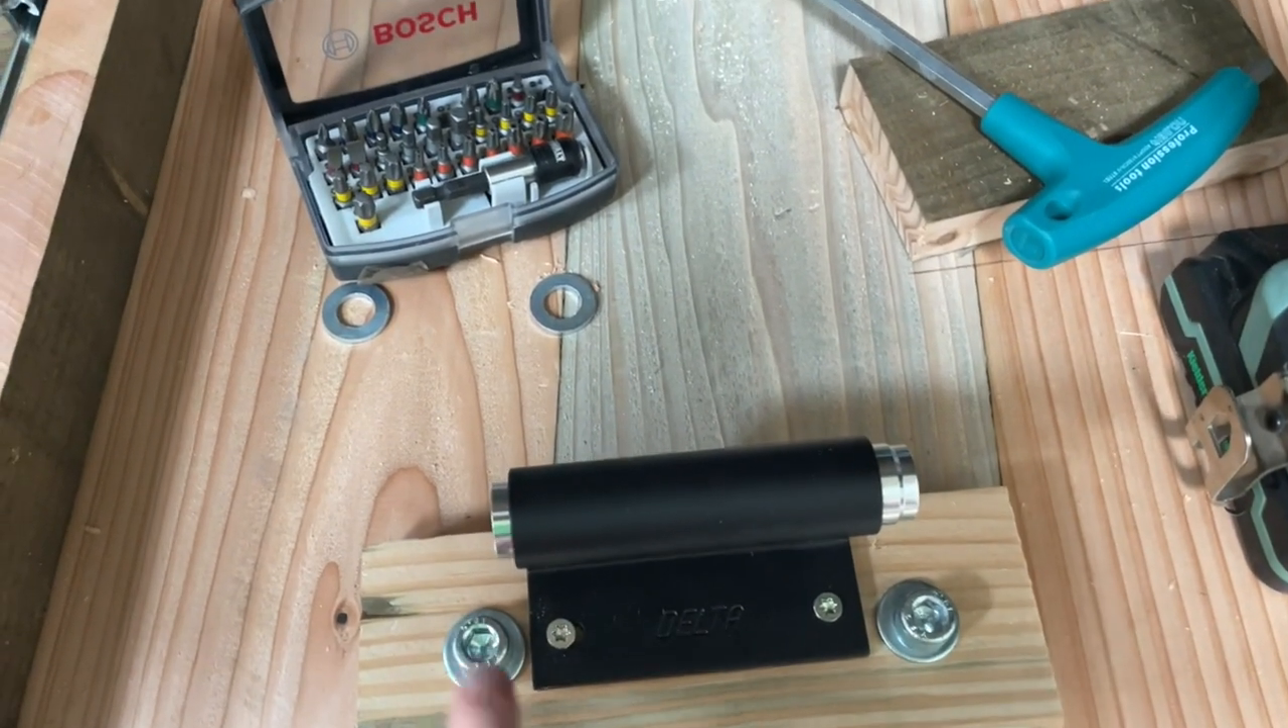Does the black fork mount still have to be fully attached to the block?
No.